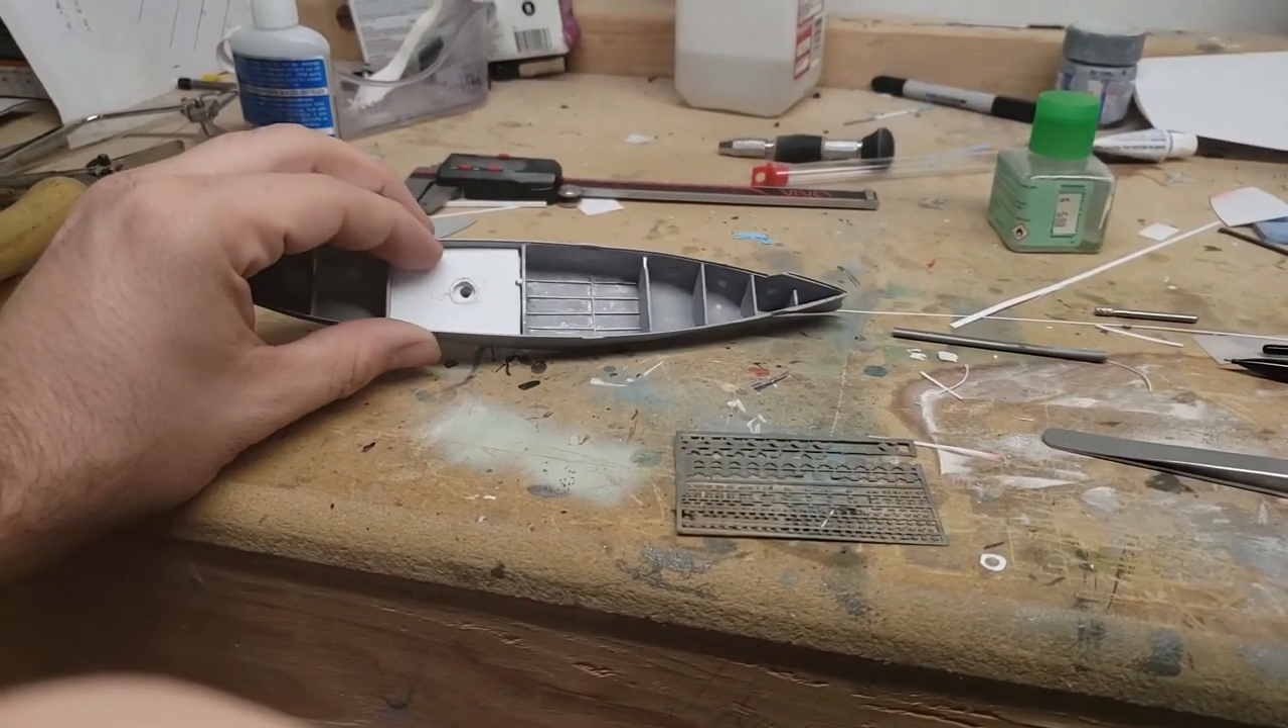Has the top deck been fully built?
No.